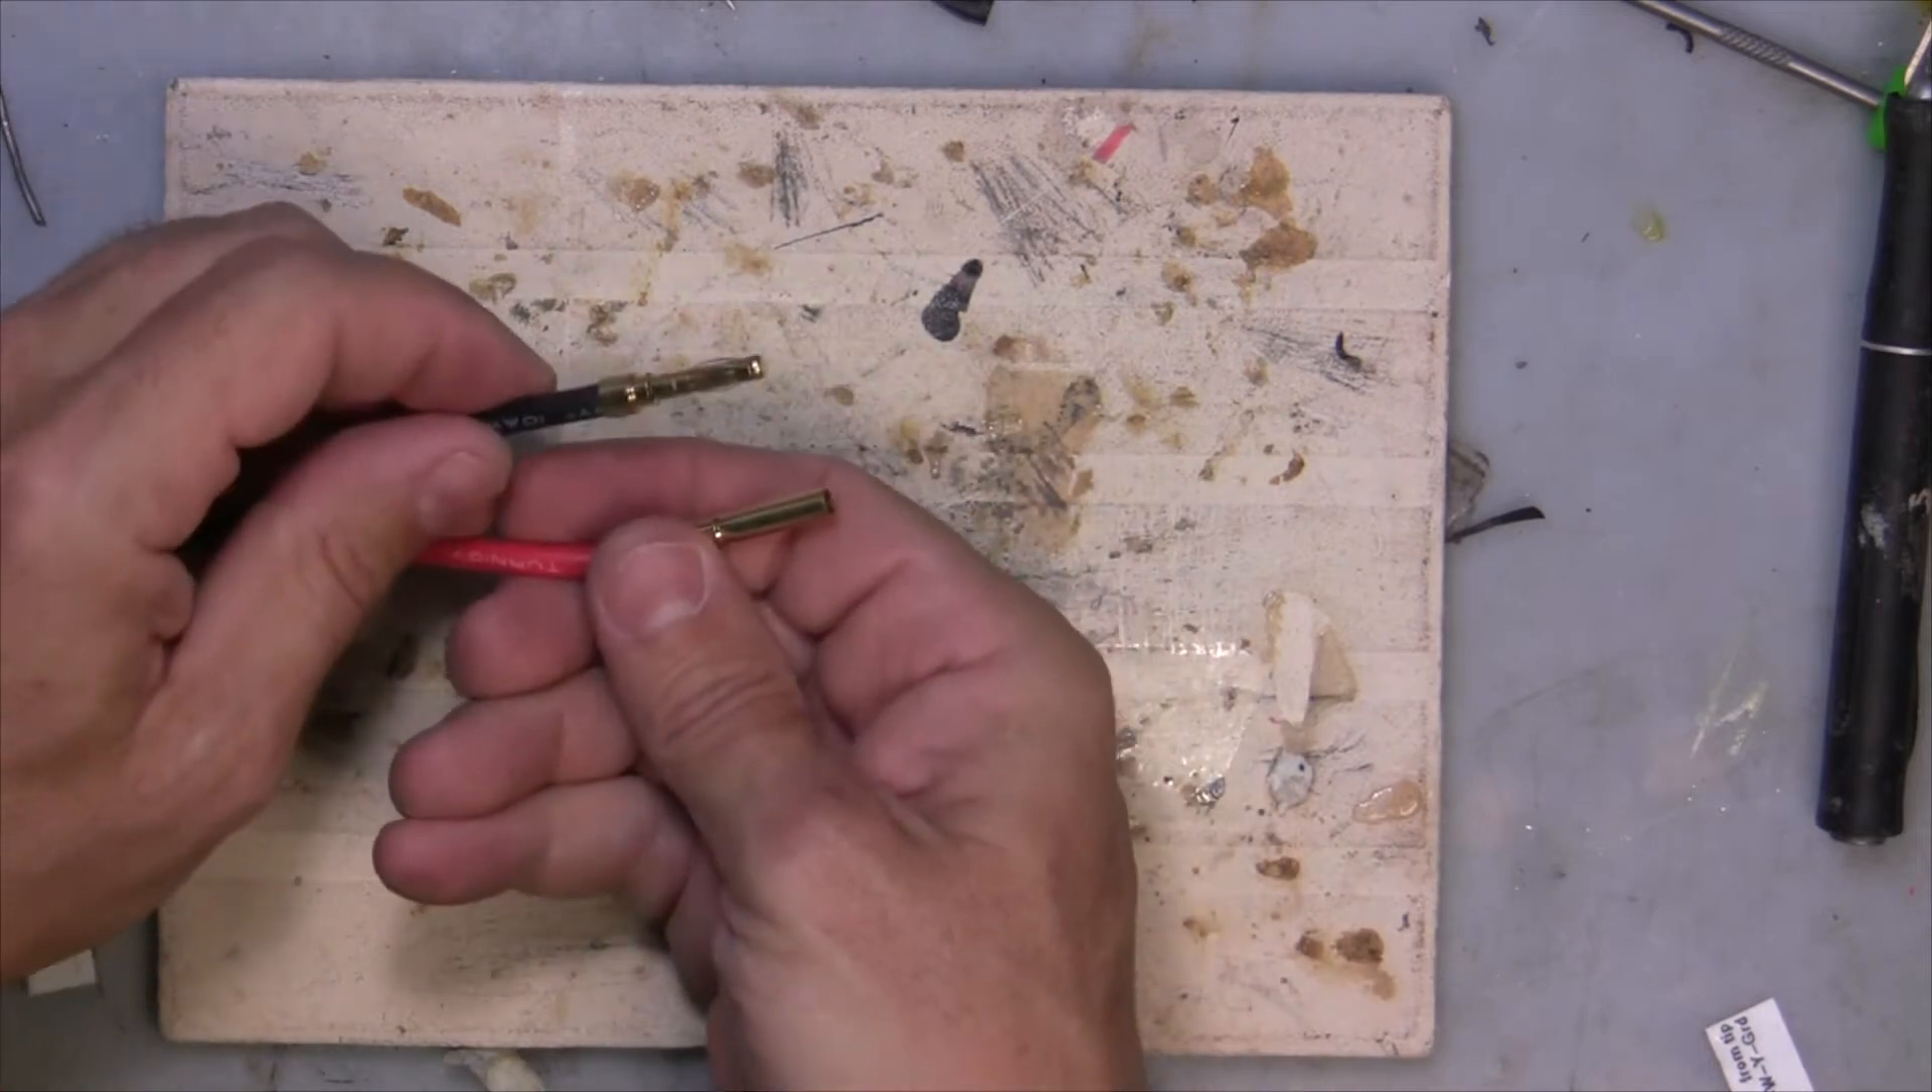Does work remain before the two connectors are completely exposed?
No.